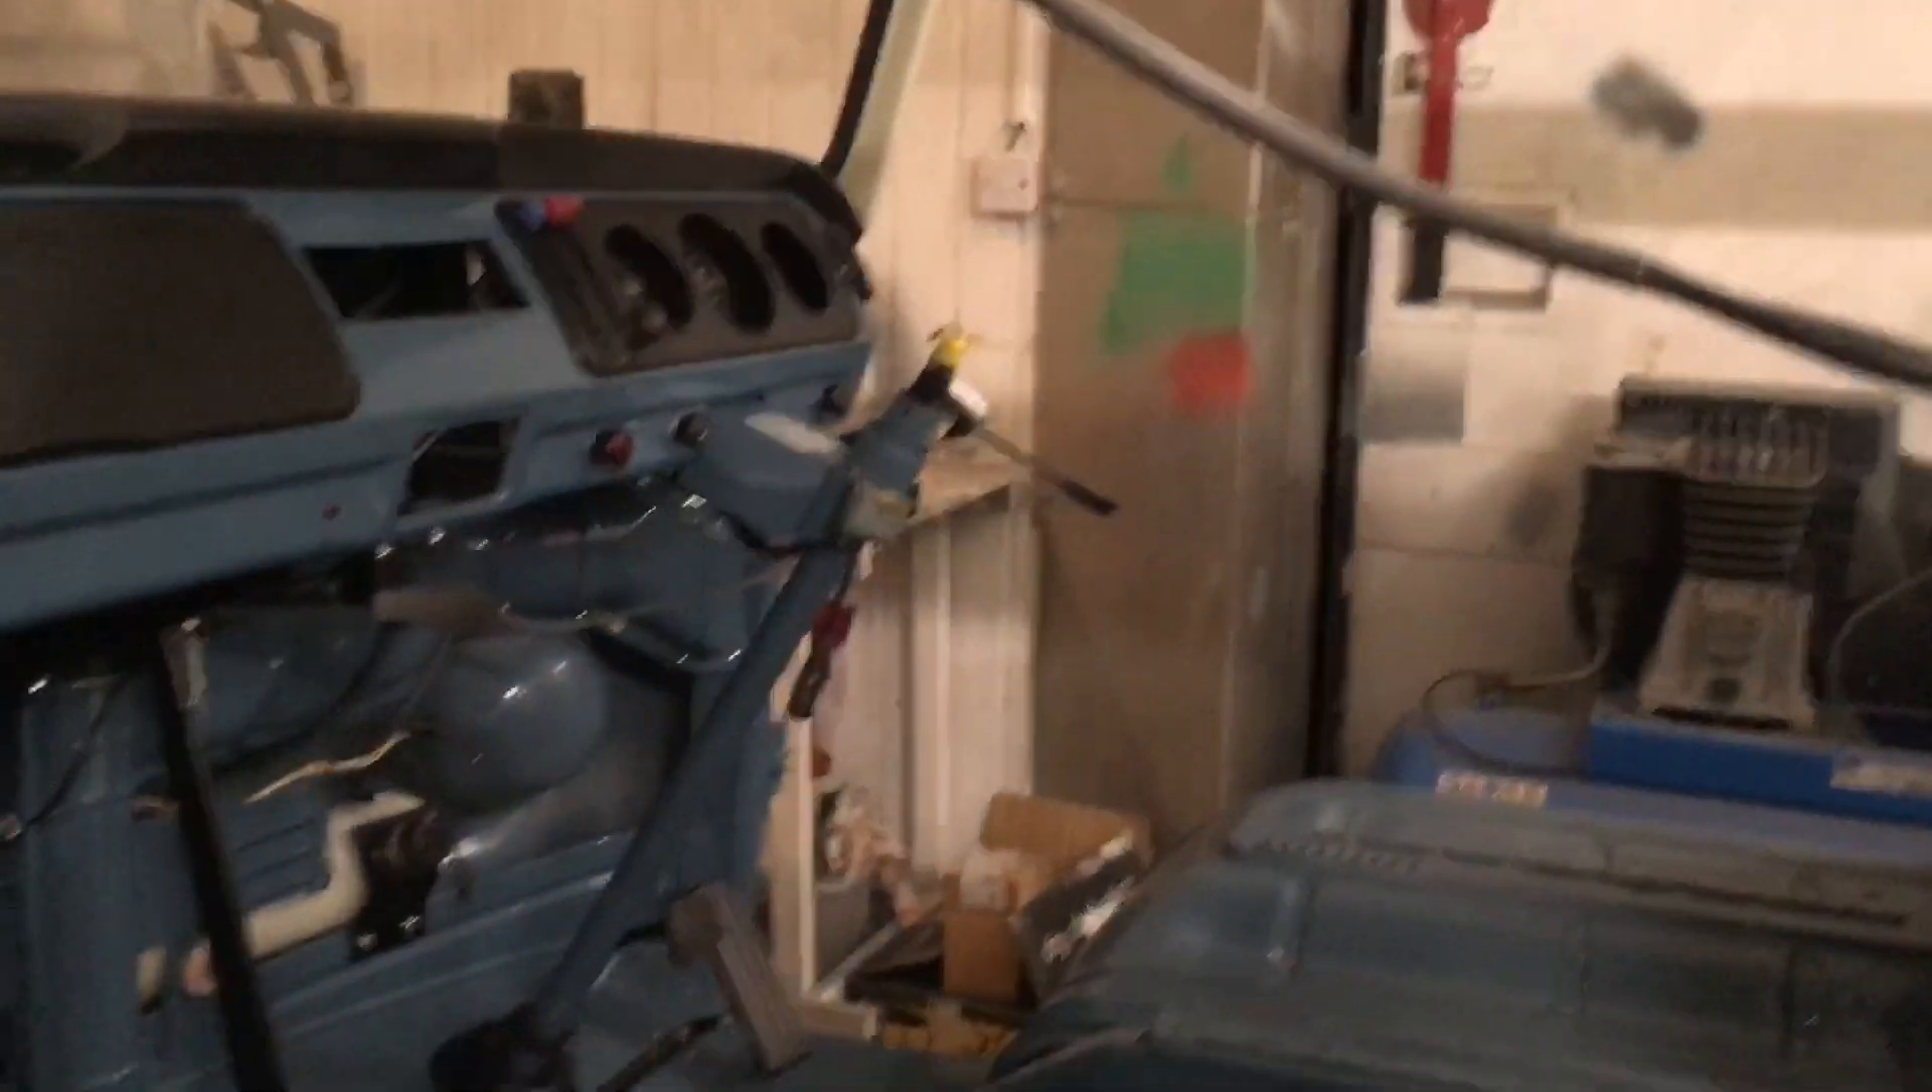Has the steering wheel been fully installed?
No.